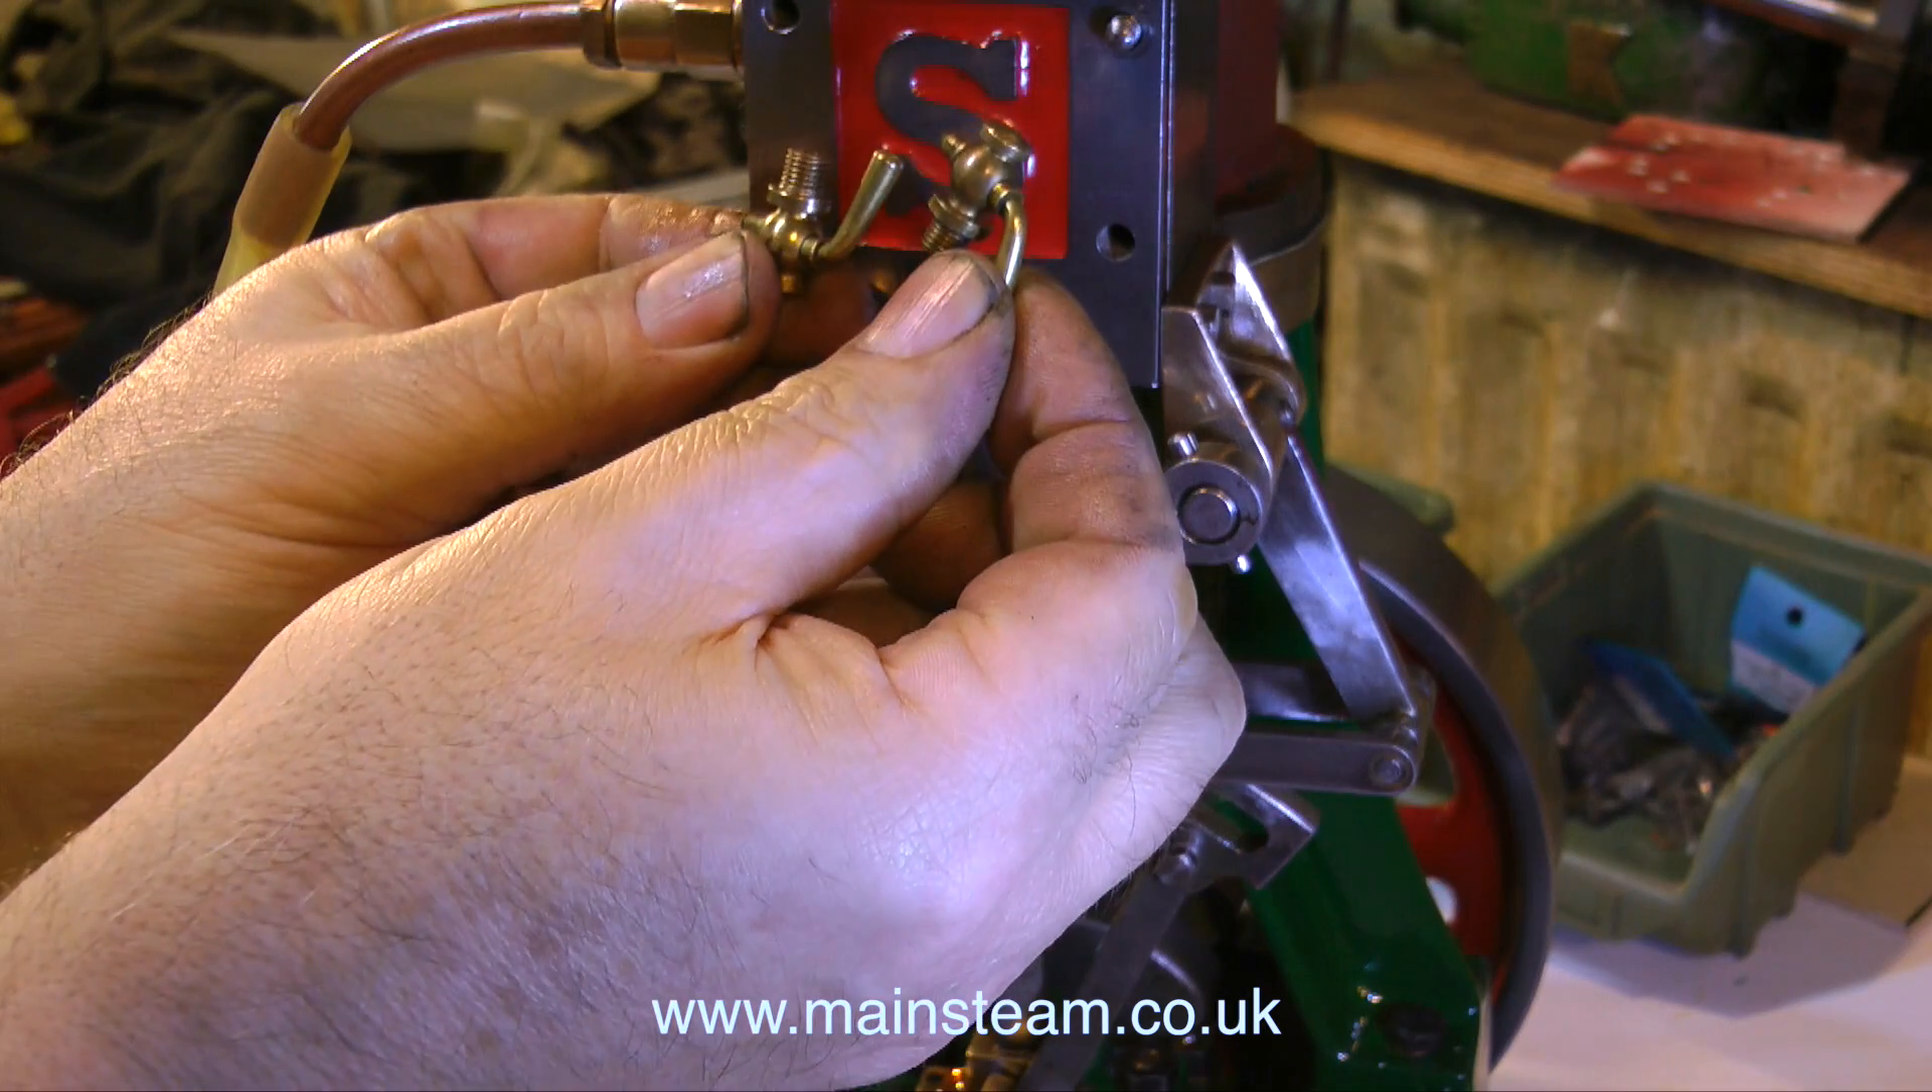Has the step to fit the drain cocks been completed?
No.